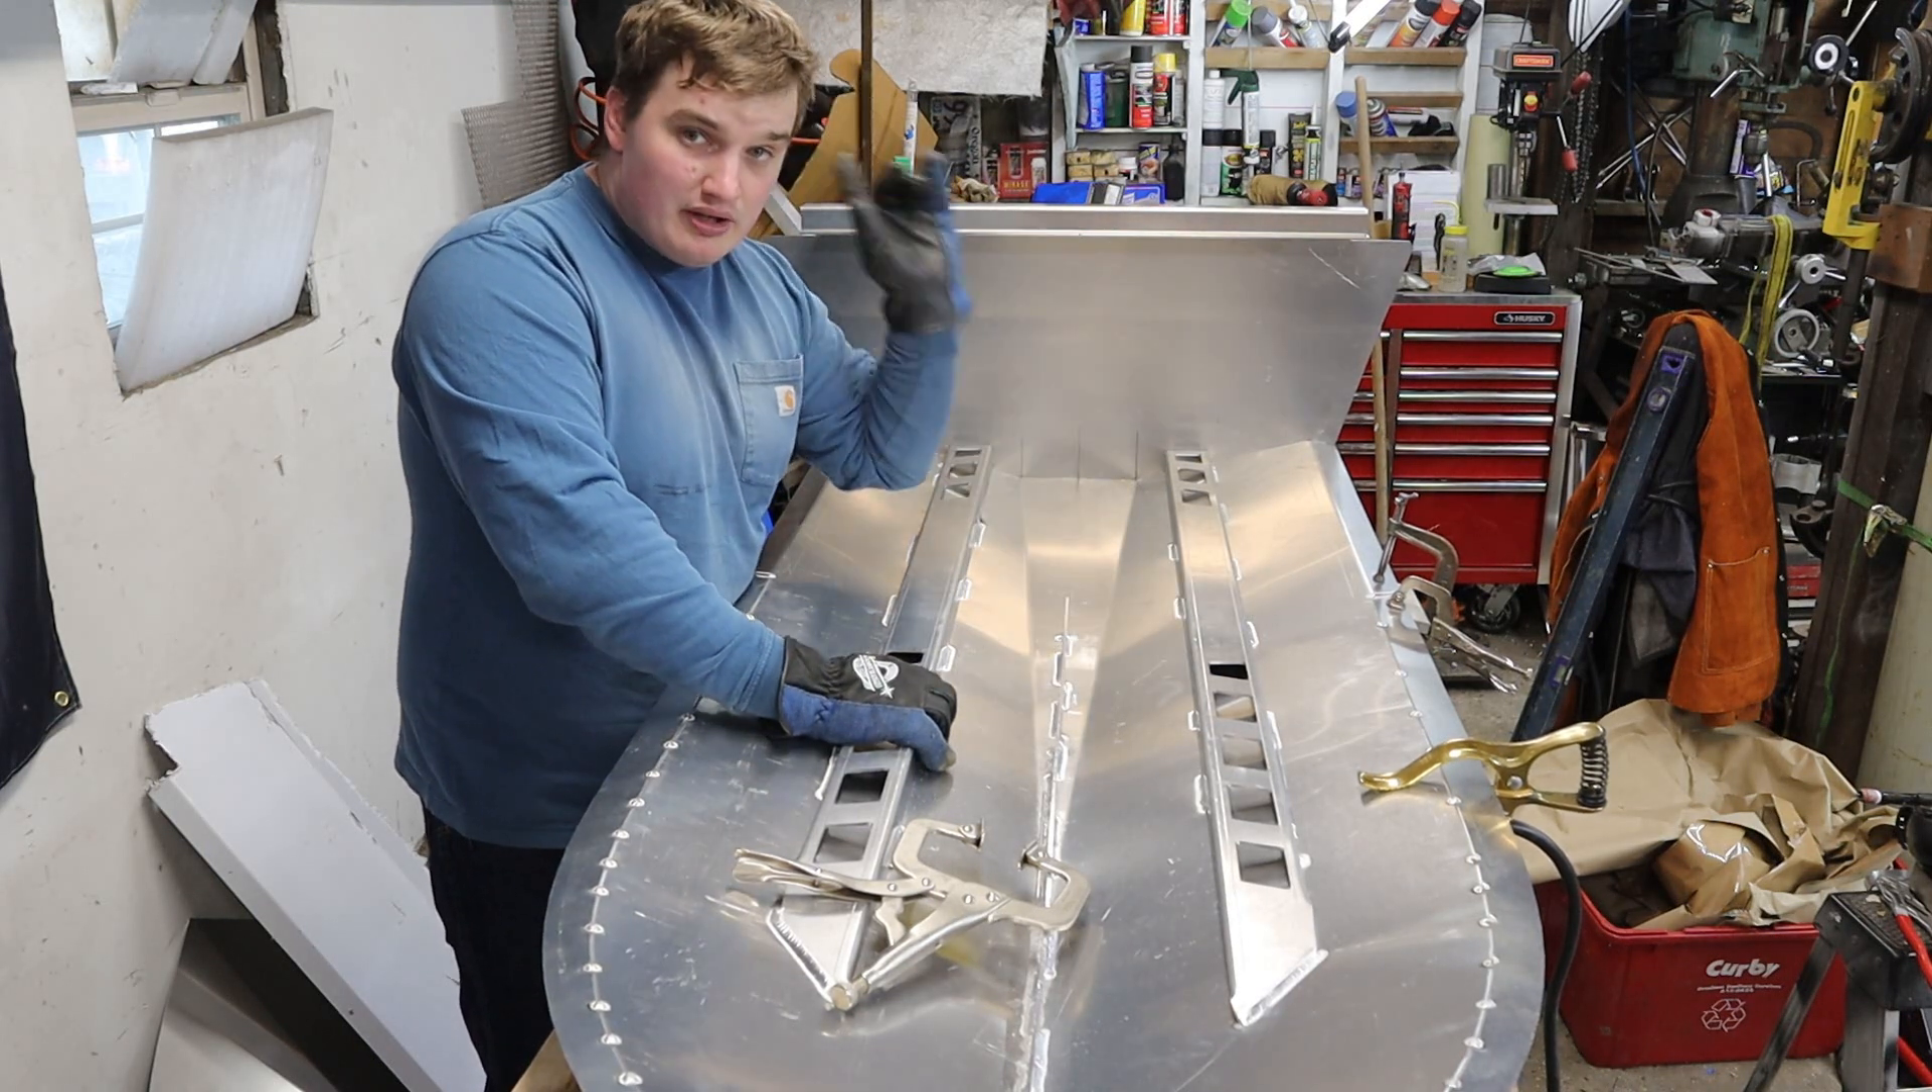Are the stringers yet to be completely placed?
No.